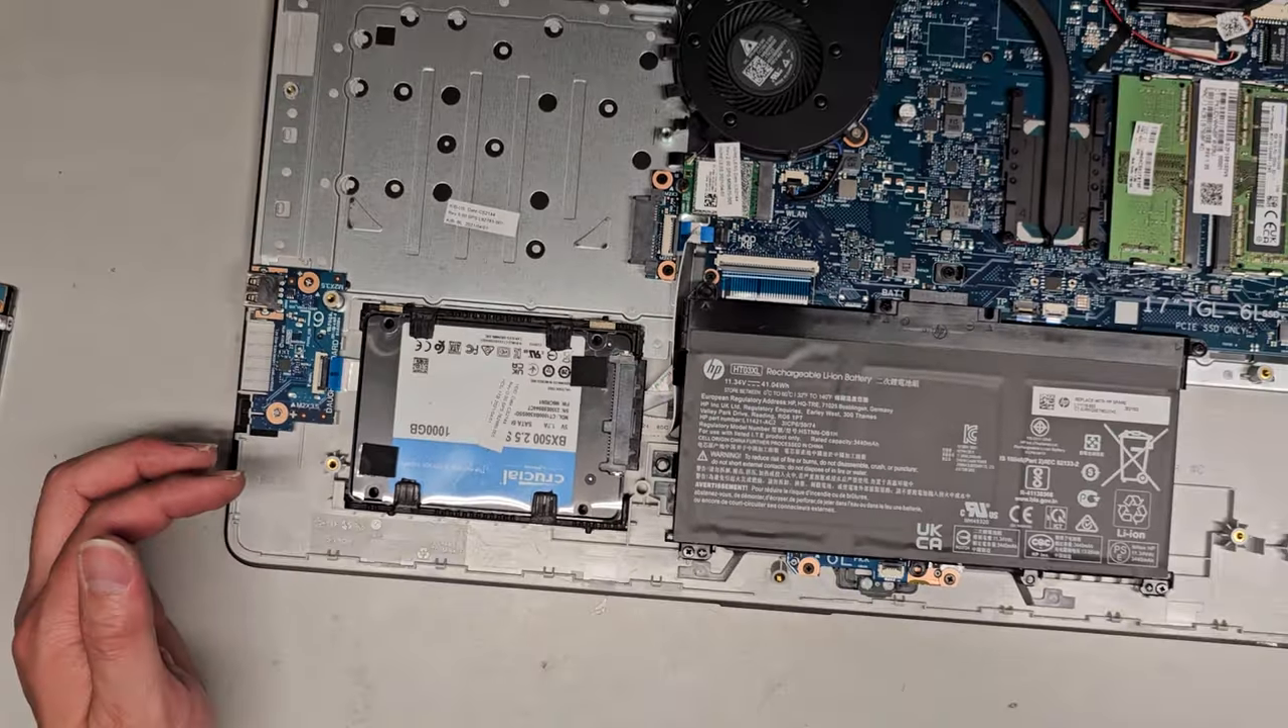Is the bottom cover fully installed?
No.